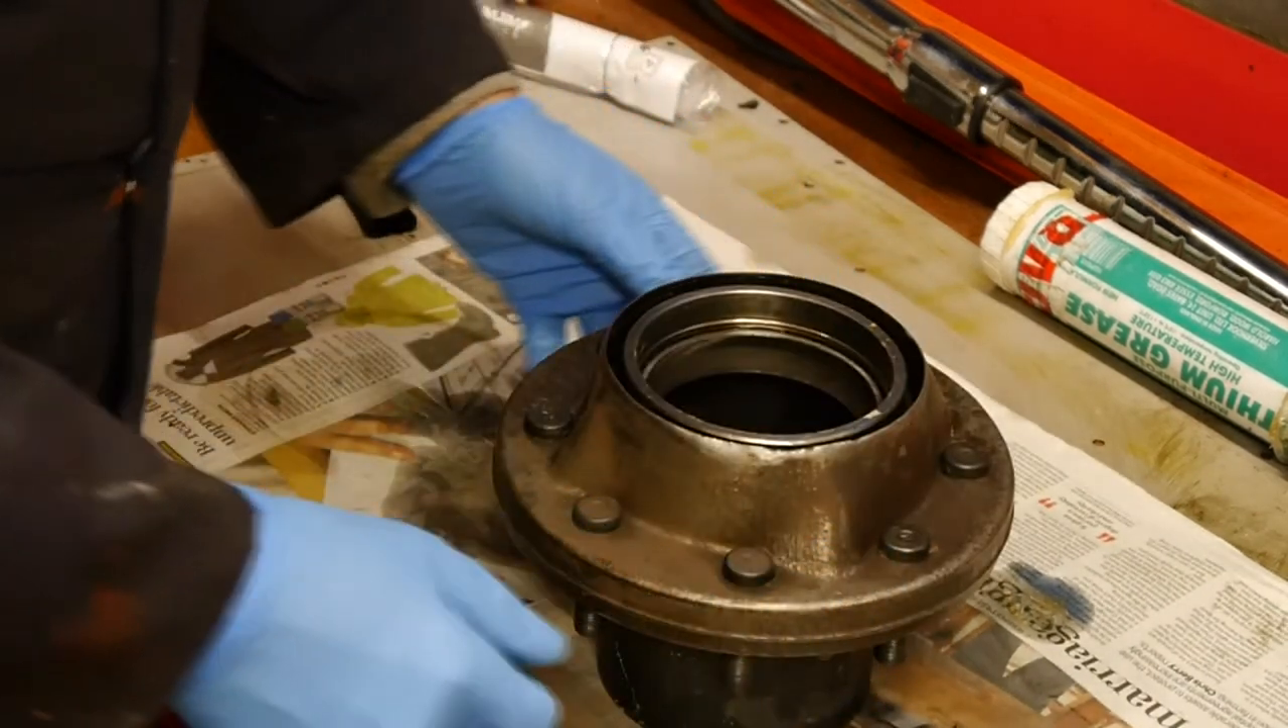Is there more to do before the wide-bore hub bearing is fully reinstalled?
Yes.